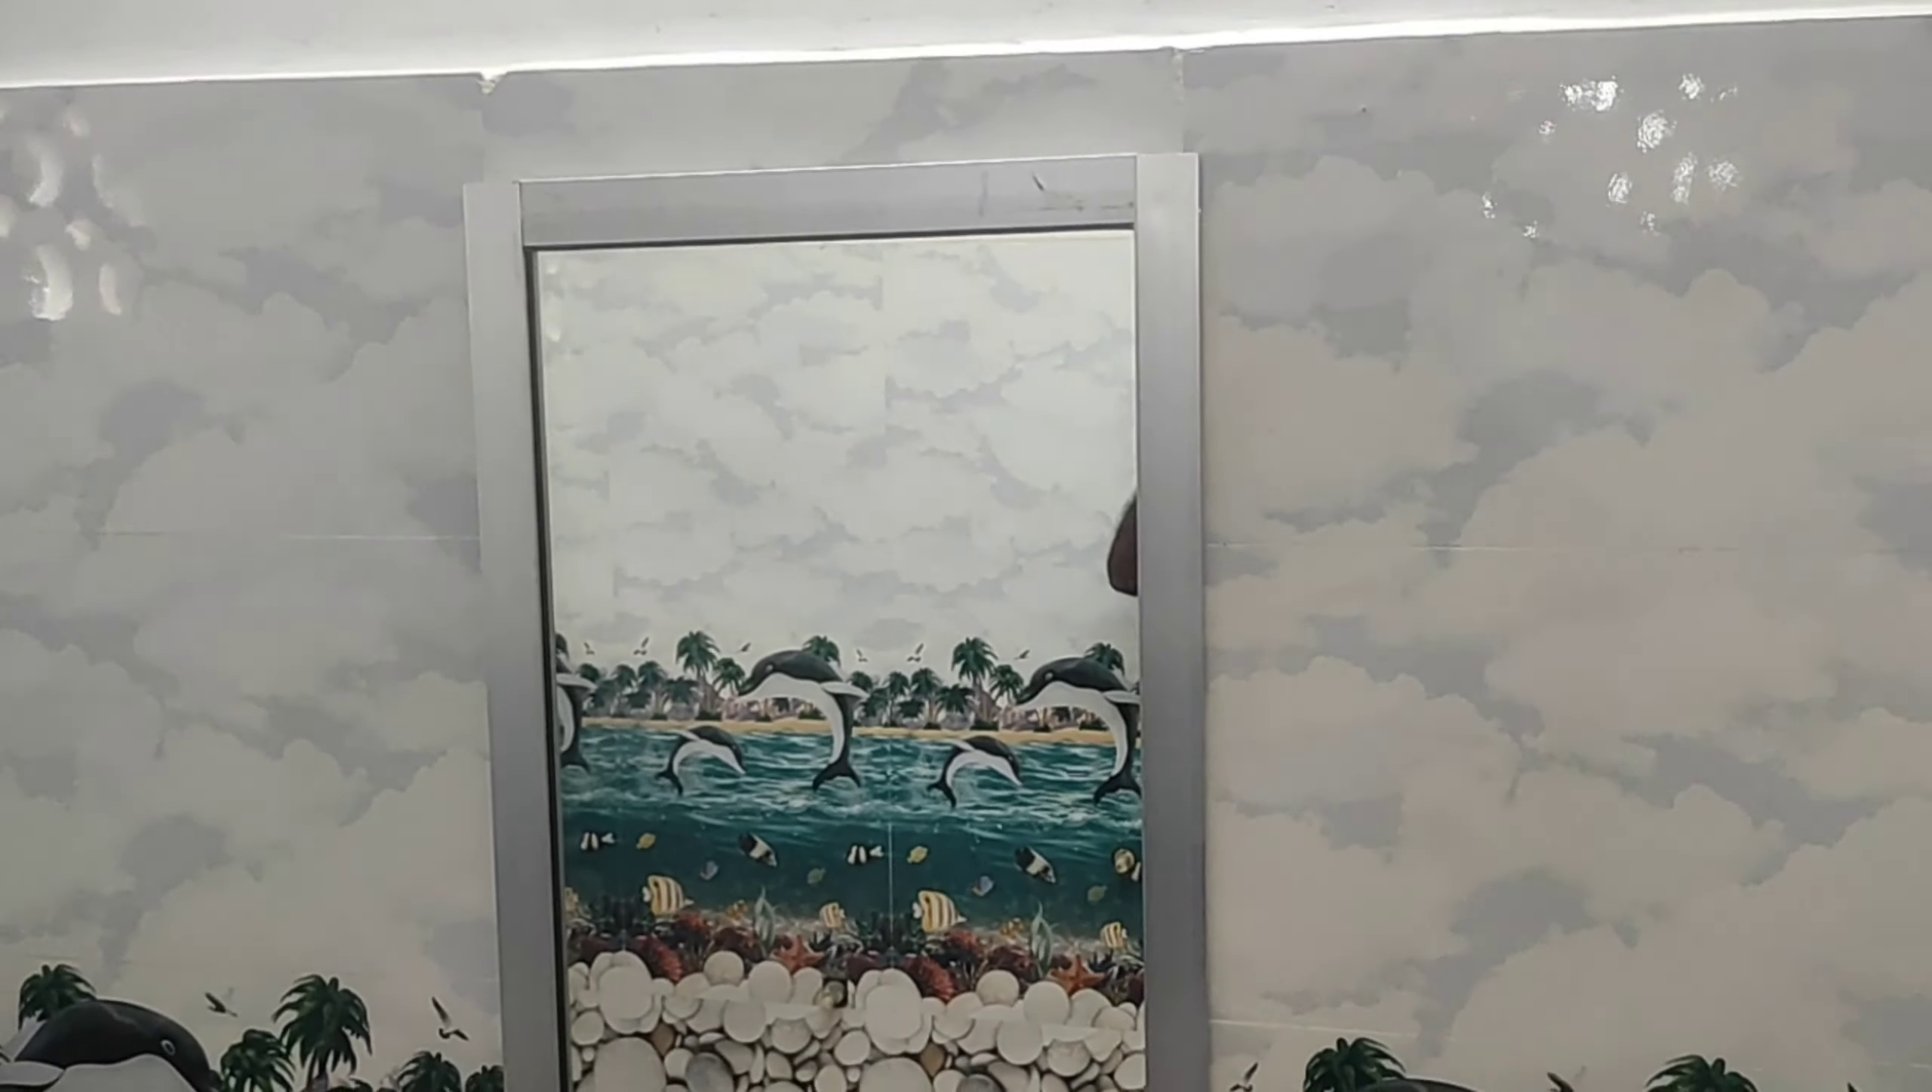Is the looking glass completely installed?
Yes.